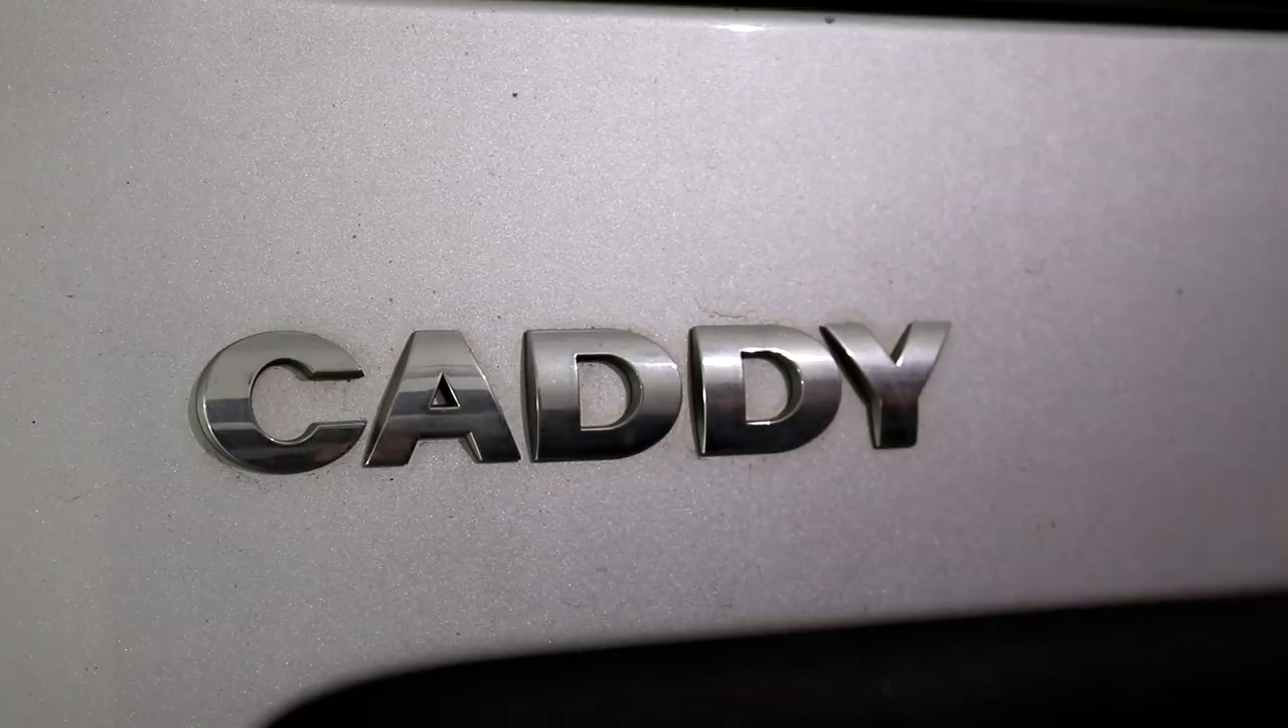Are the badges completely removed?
No.